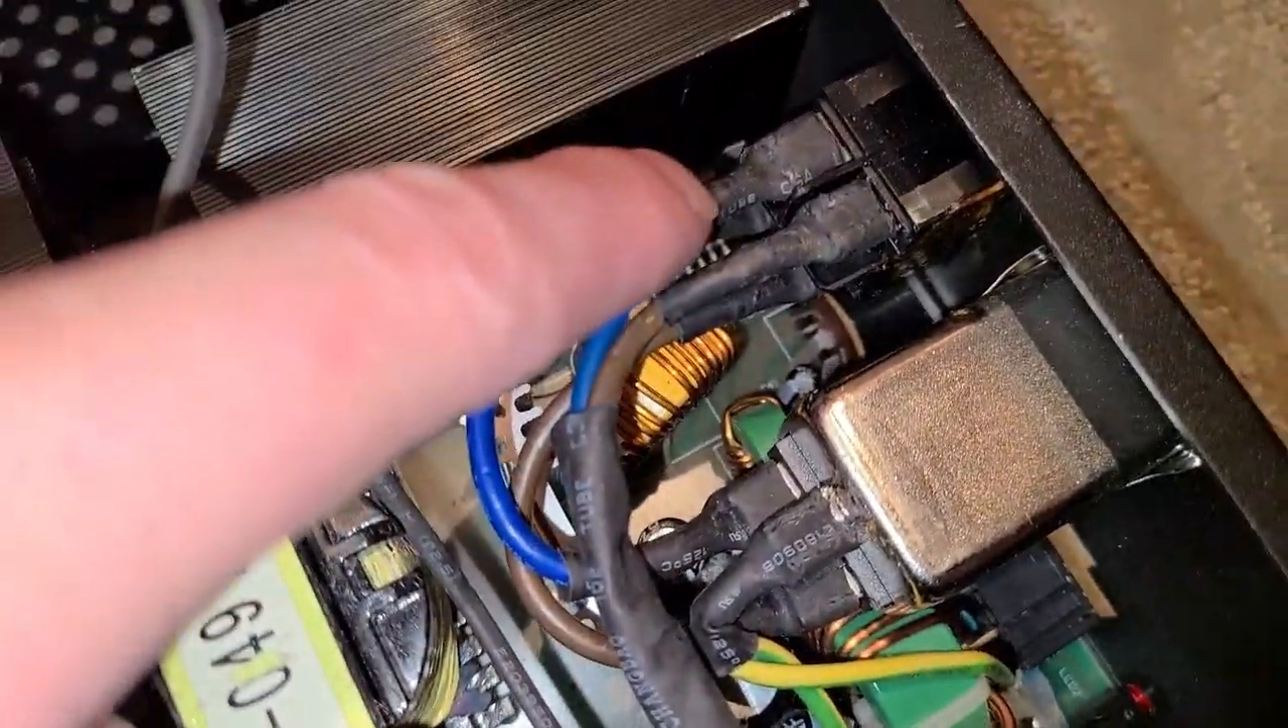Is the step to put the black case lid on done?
No.